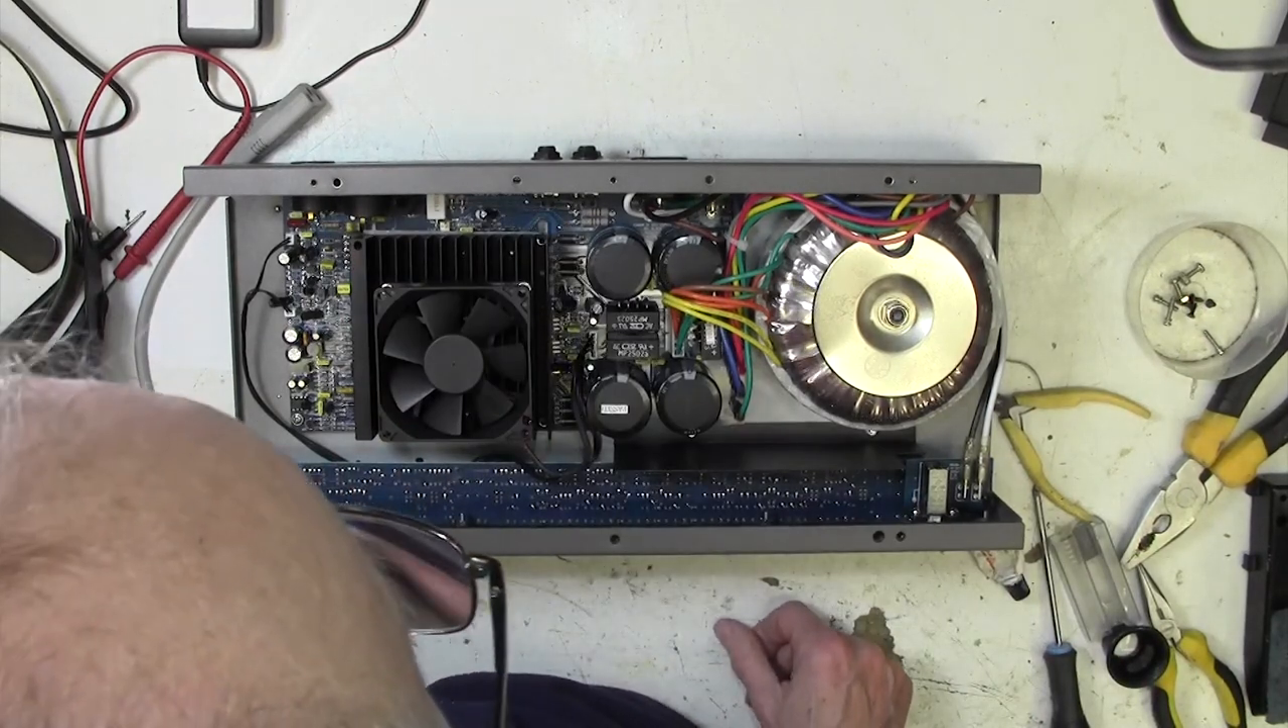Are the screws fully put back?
No.